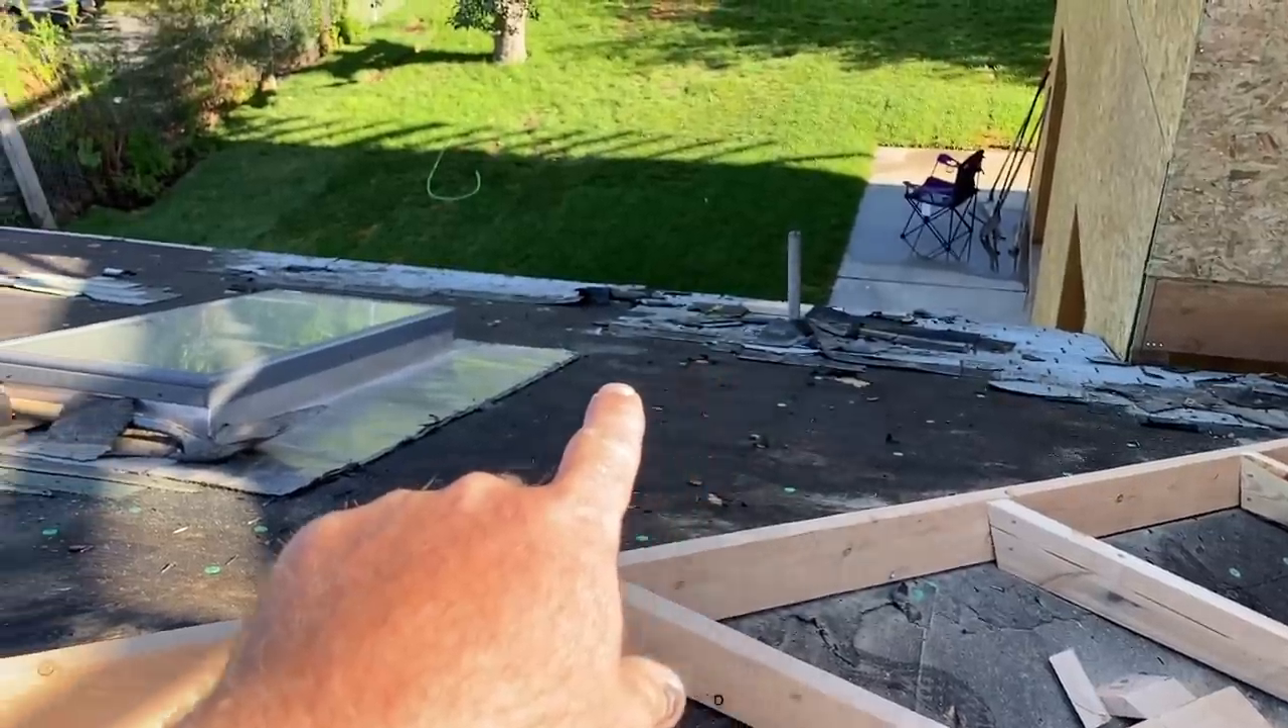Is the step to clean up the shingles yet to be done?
Yes.